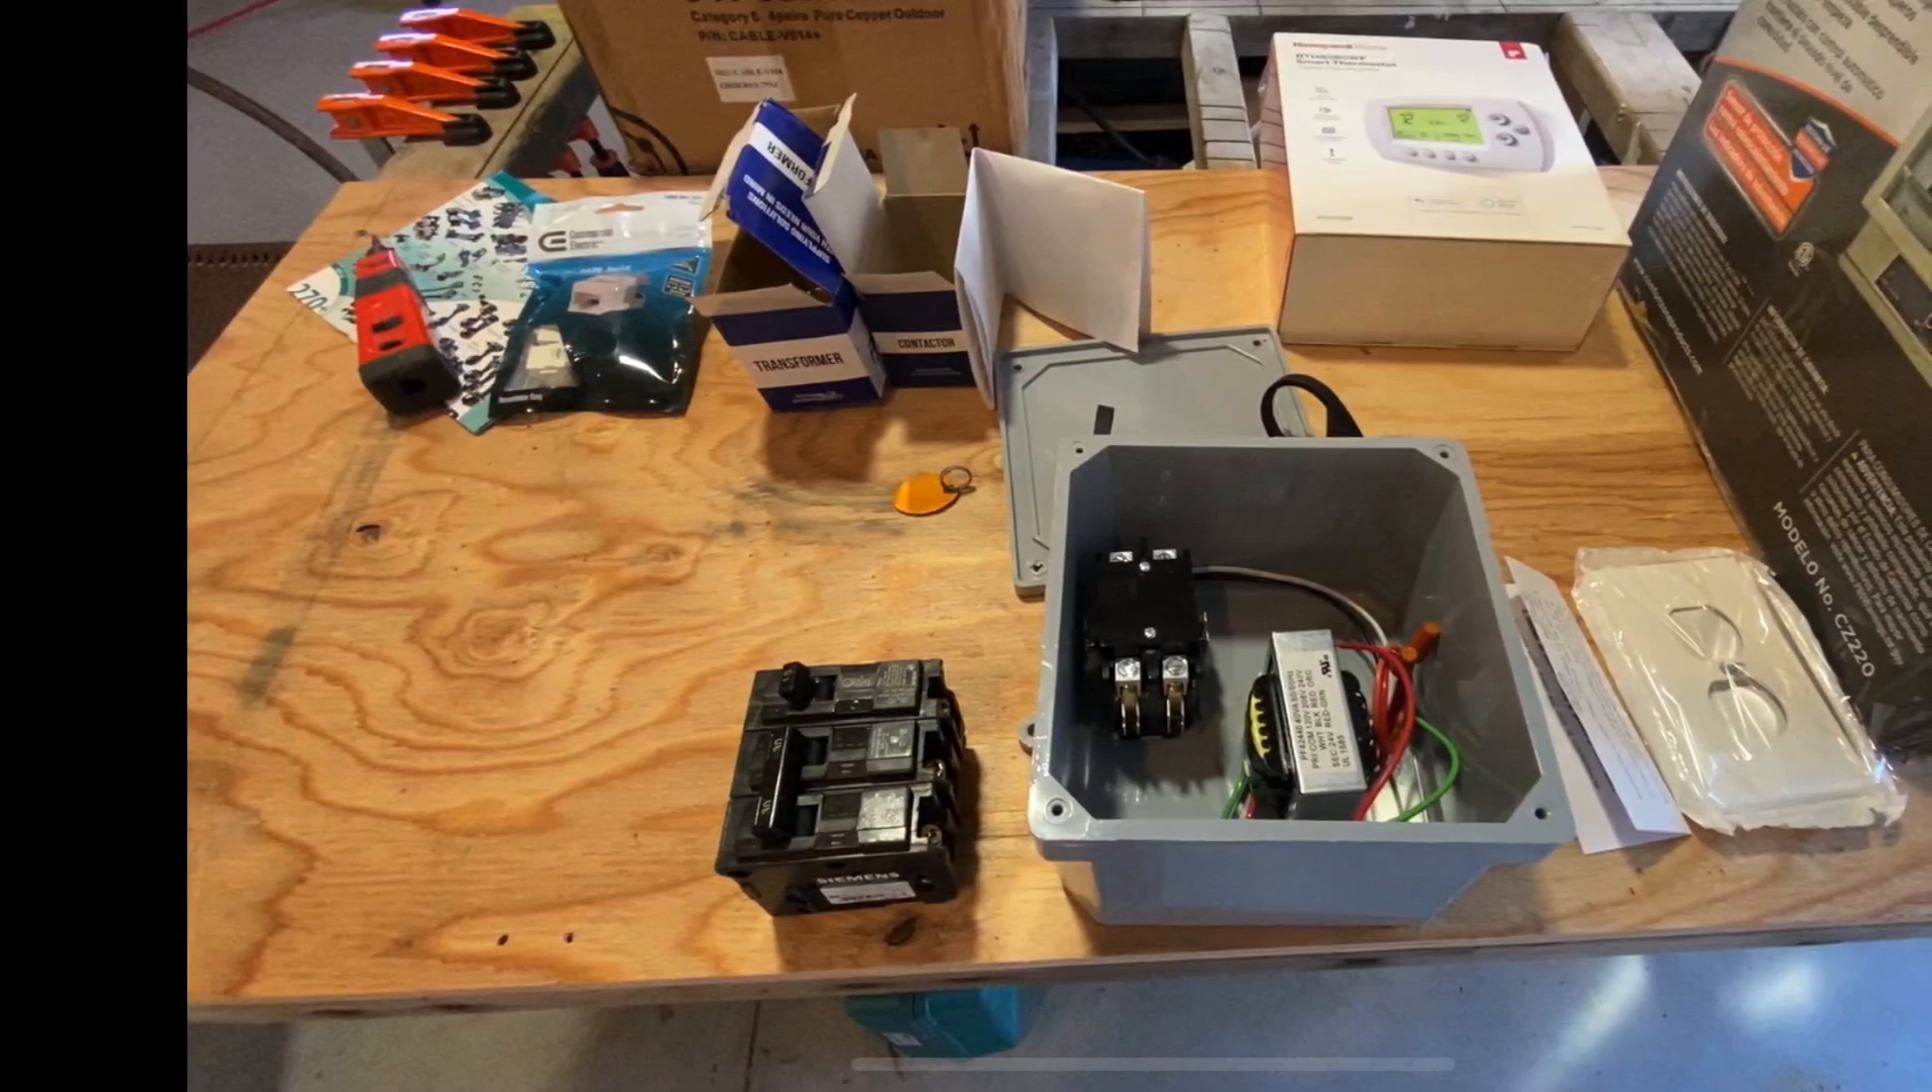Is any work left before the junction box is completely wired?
Yes.